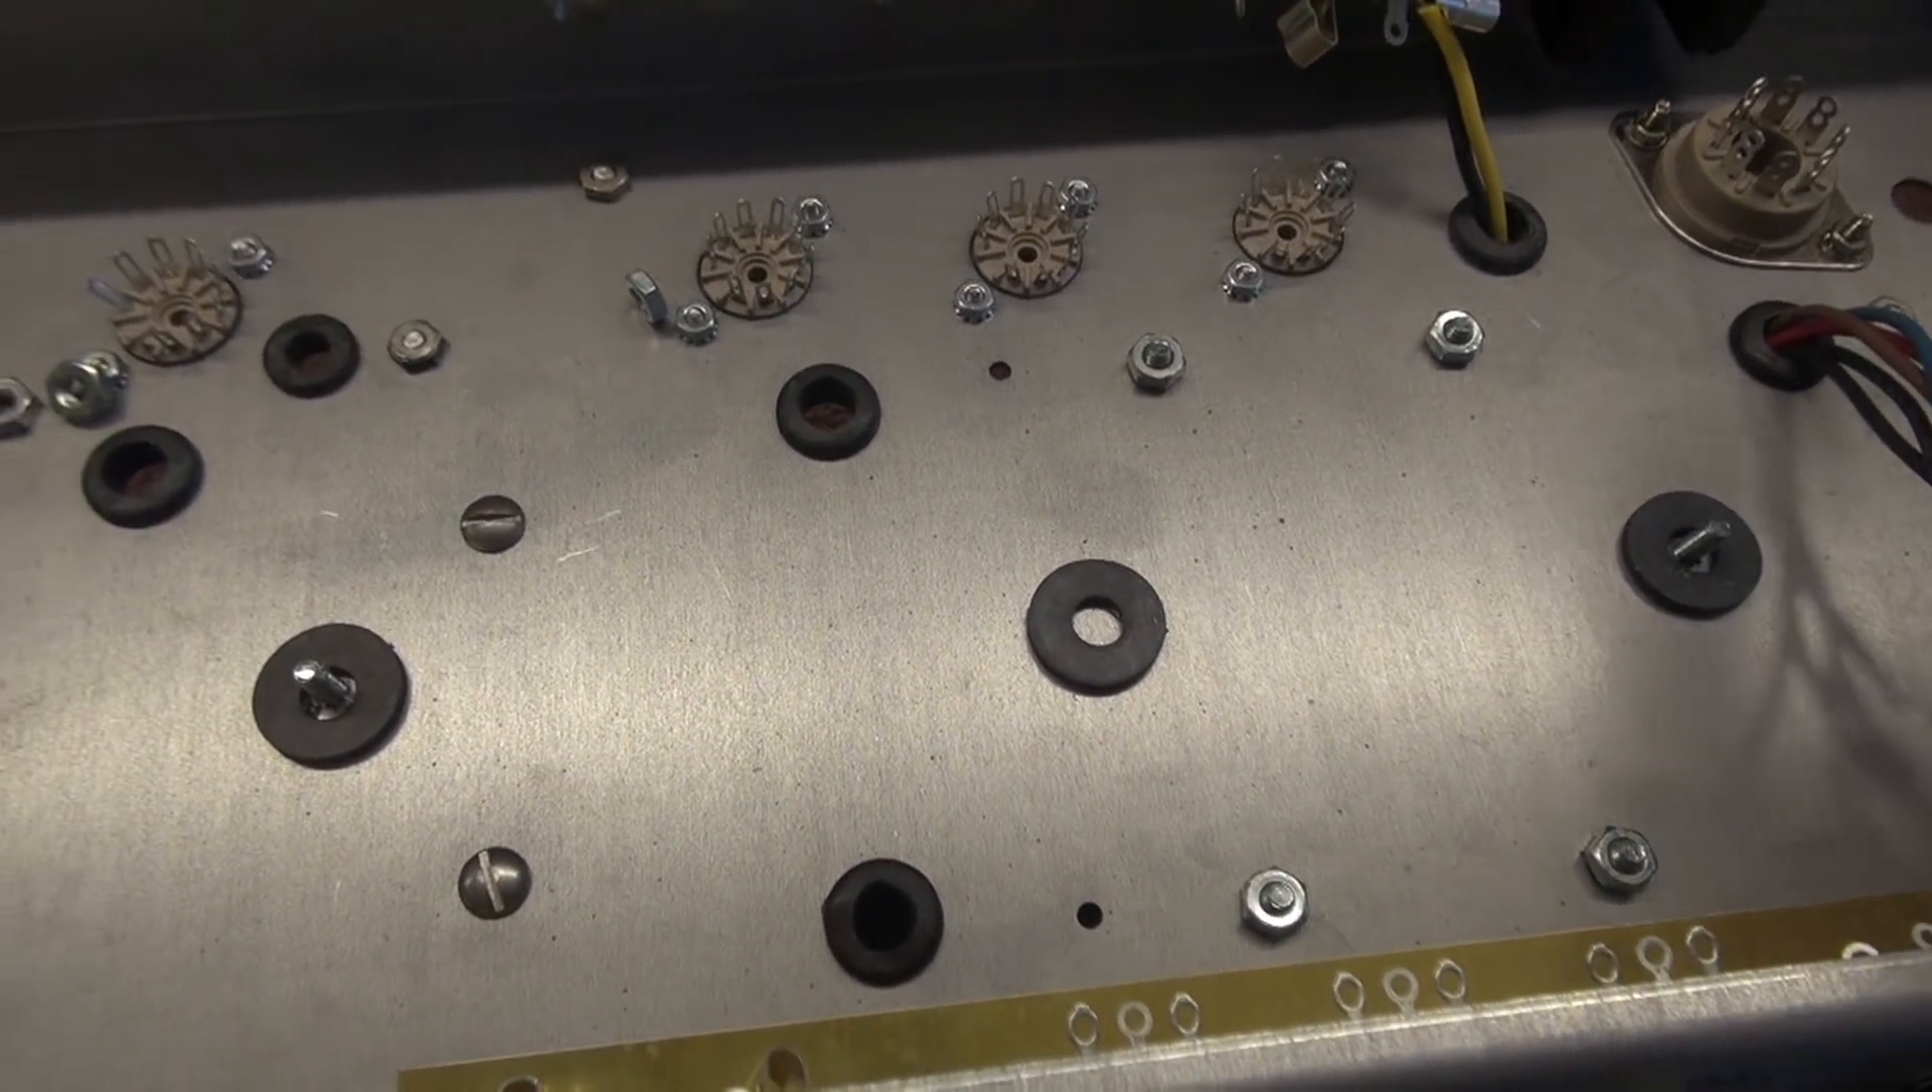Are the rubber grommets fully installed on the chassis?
Yes.